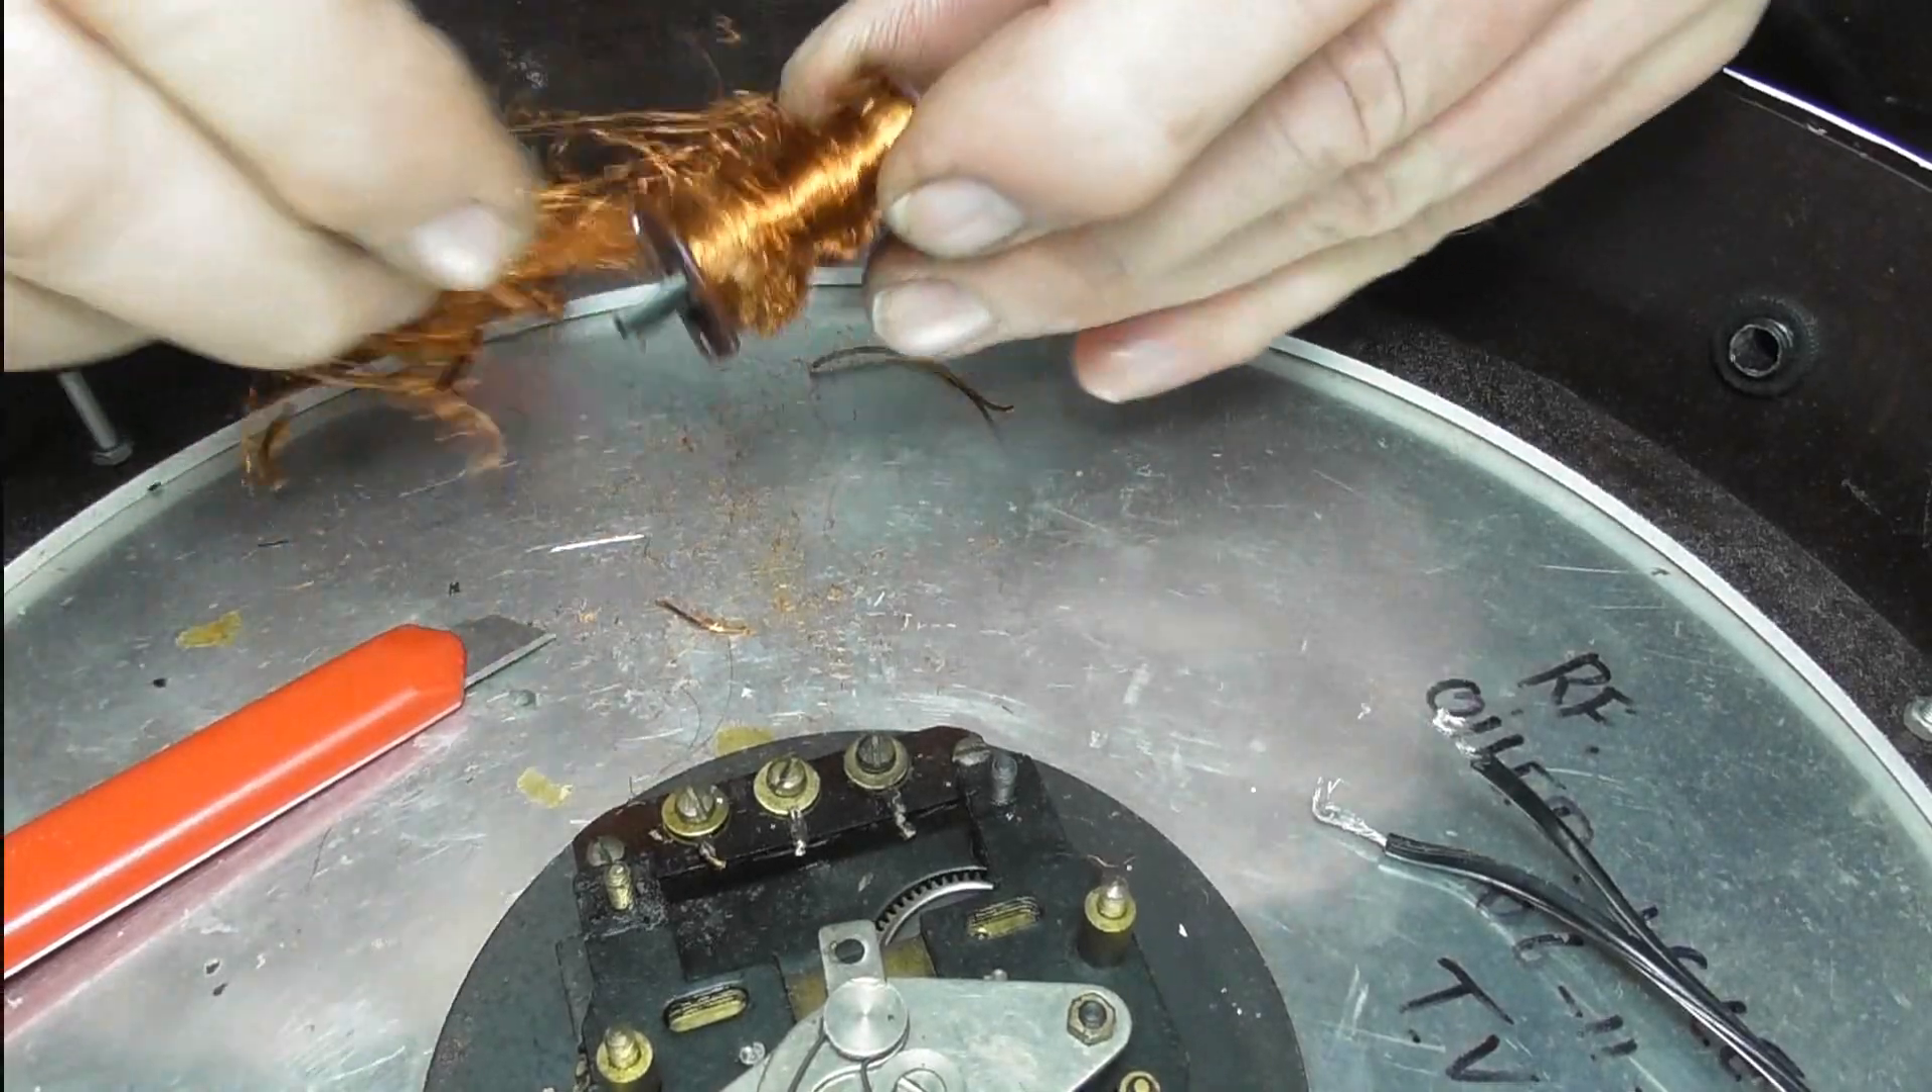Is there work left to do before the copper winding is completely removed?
Yes.